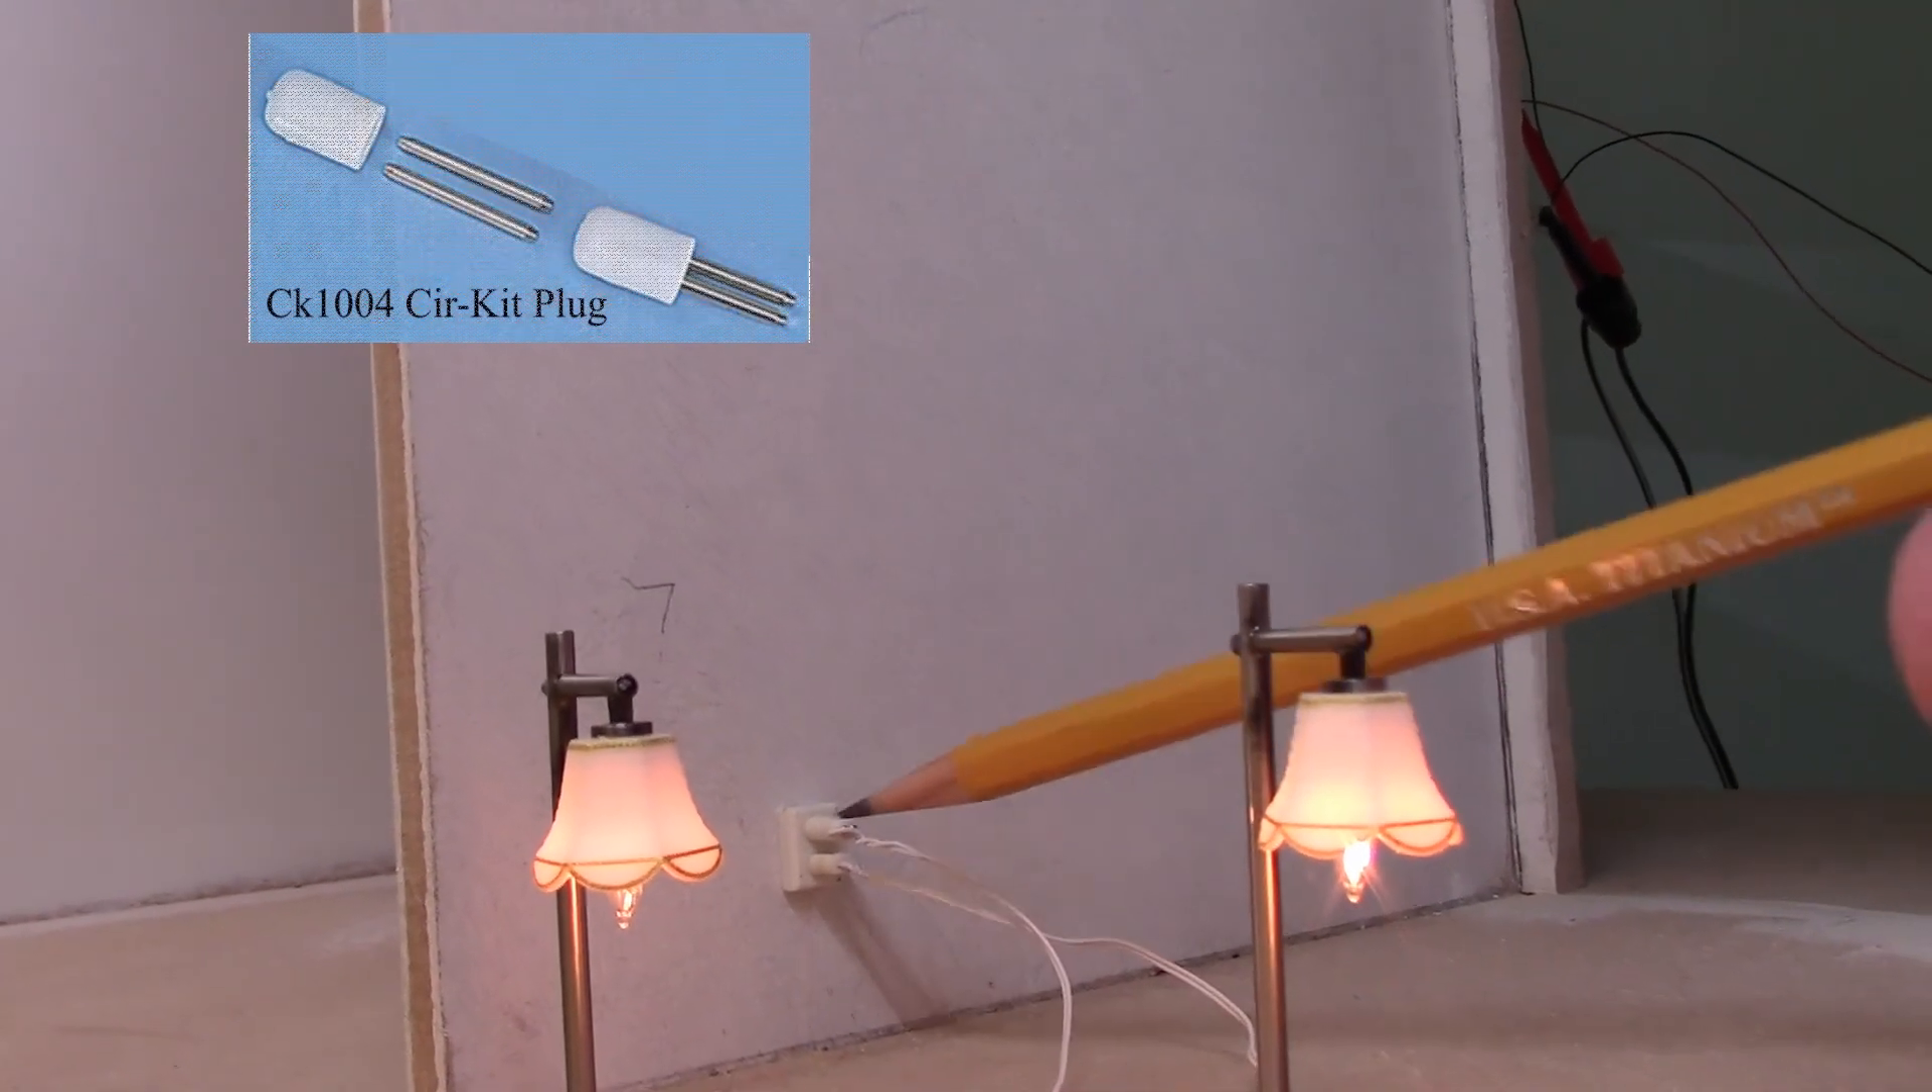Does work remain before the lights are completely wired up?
No.